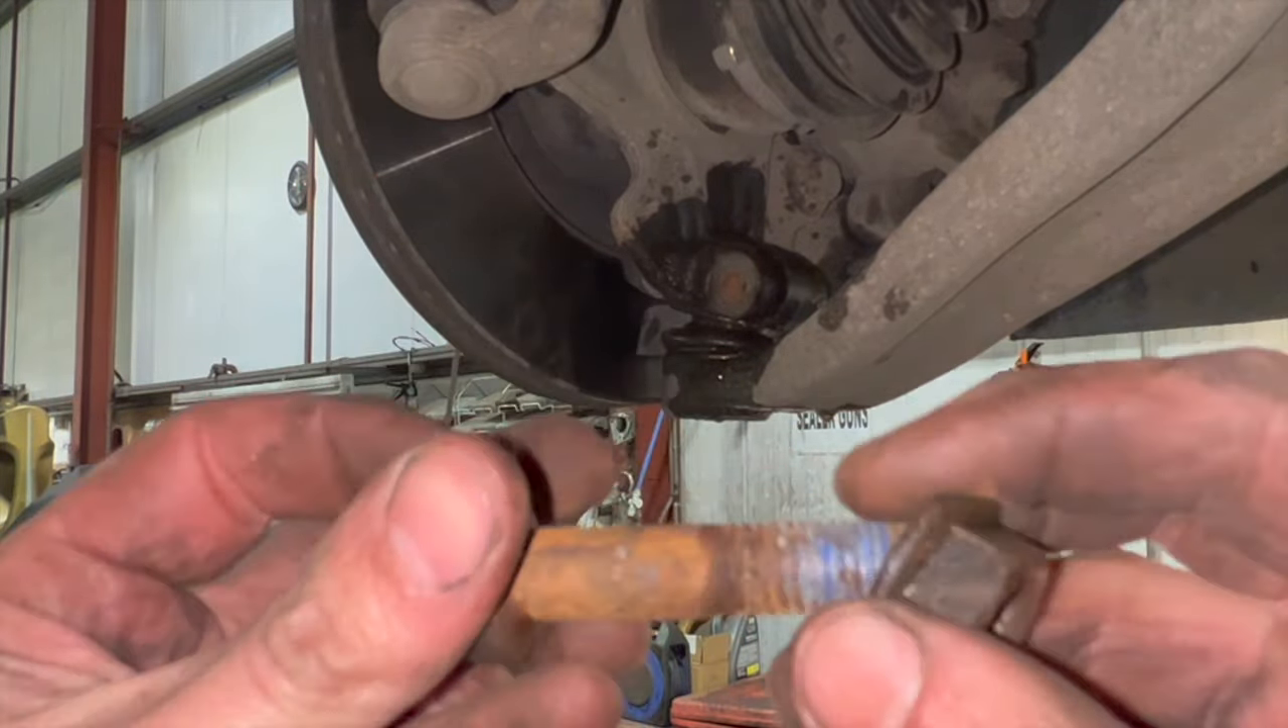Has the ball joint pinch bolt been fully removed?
Yes.